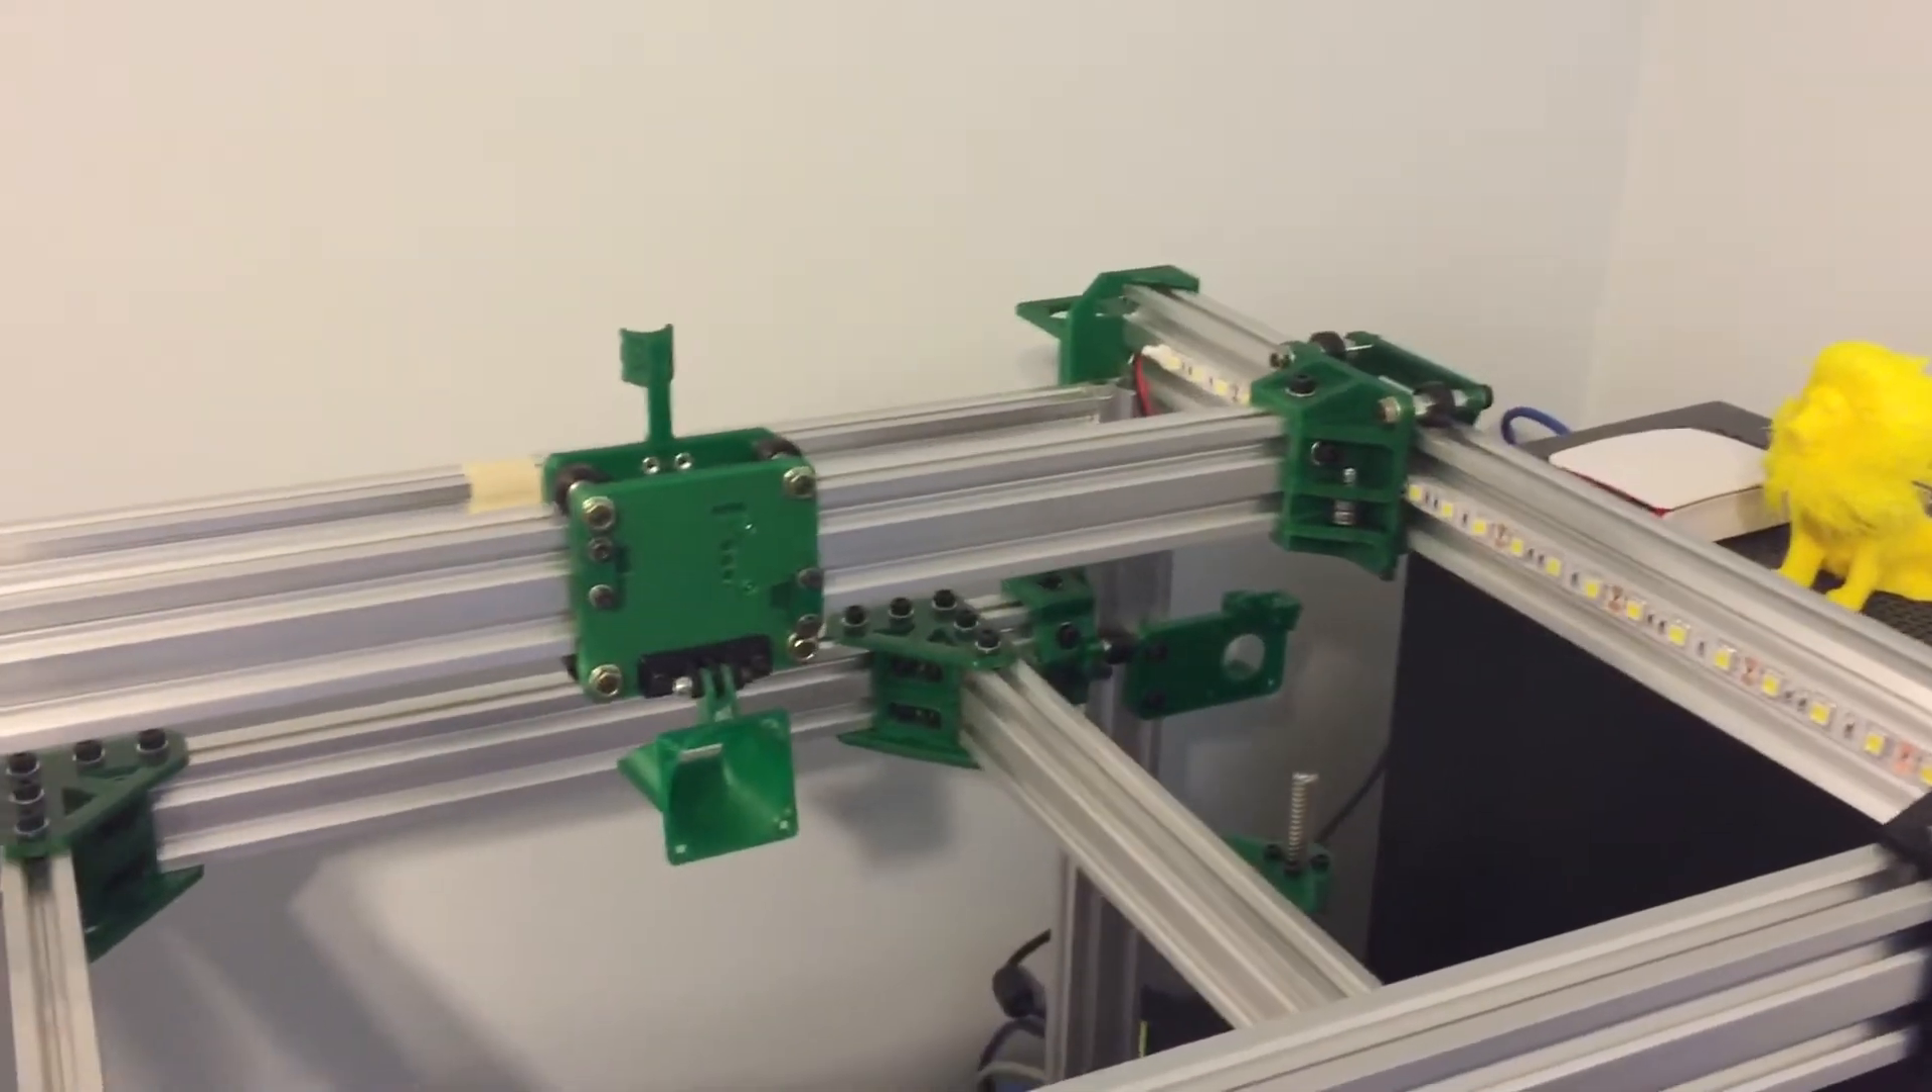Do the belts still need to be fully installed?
Yes.